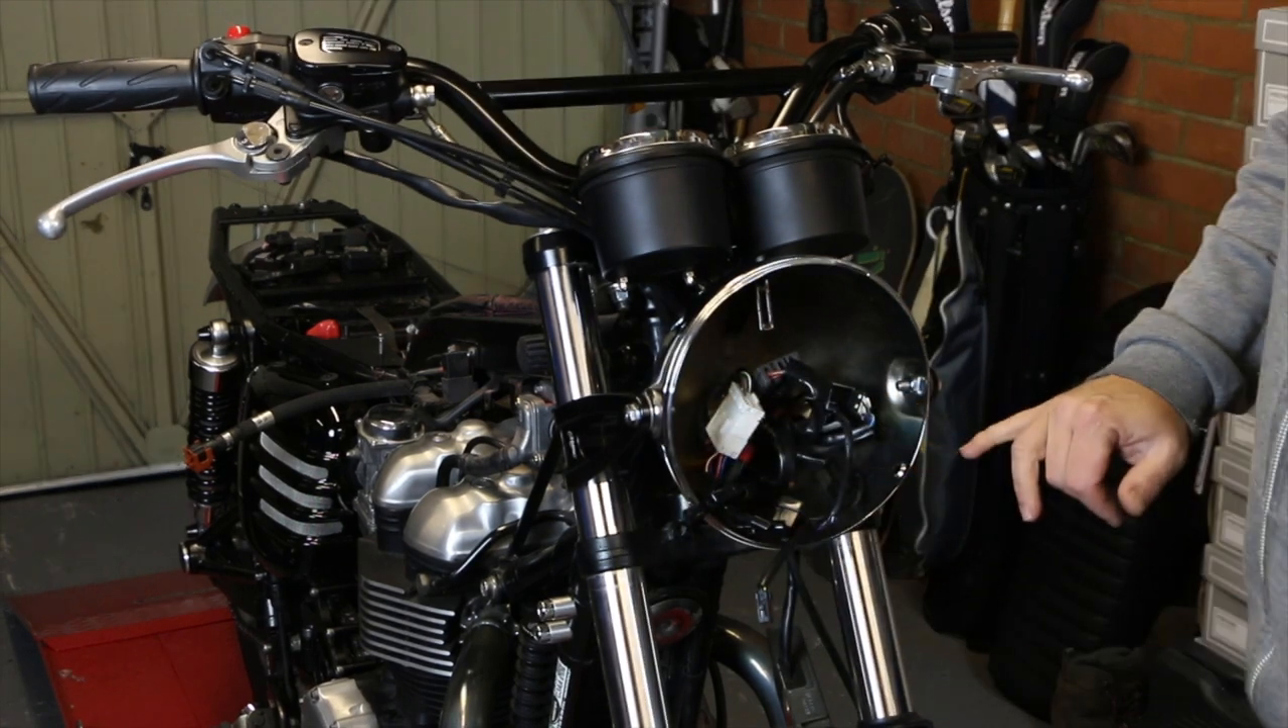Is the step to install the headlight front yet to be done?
Yes.